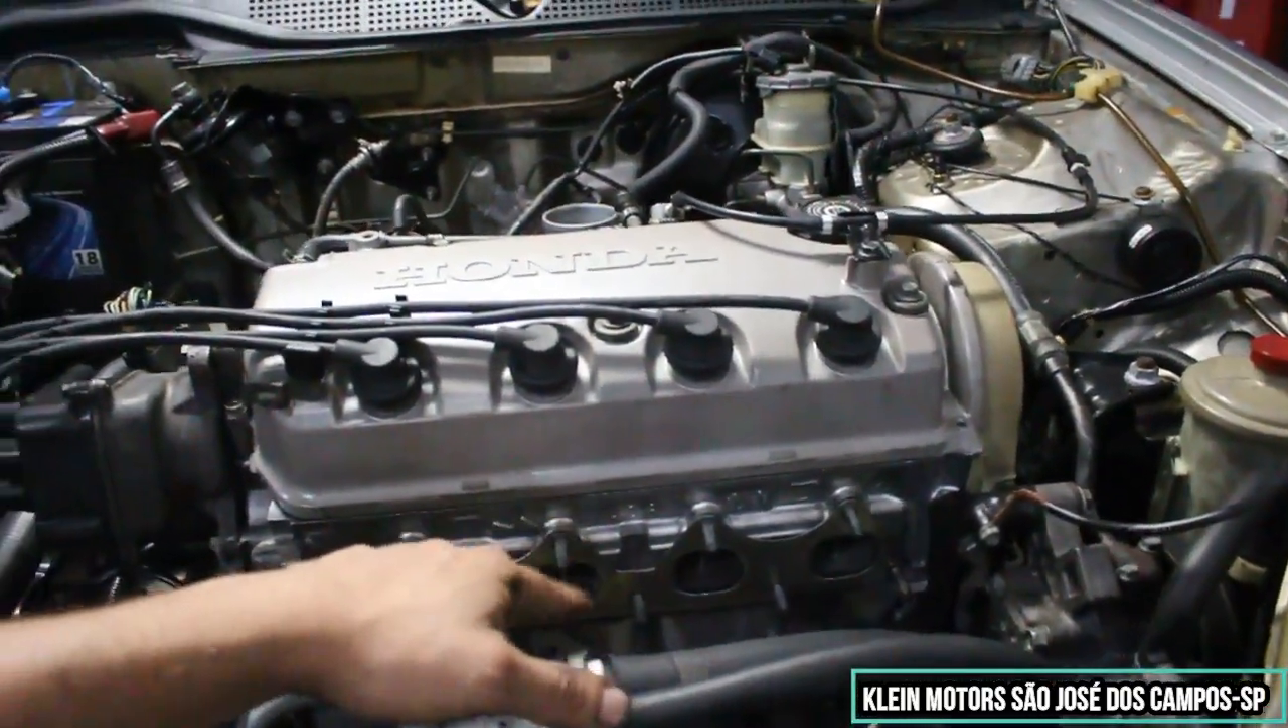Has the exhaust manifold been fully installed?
No.